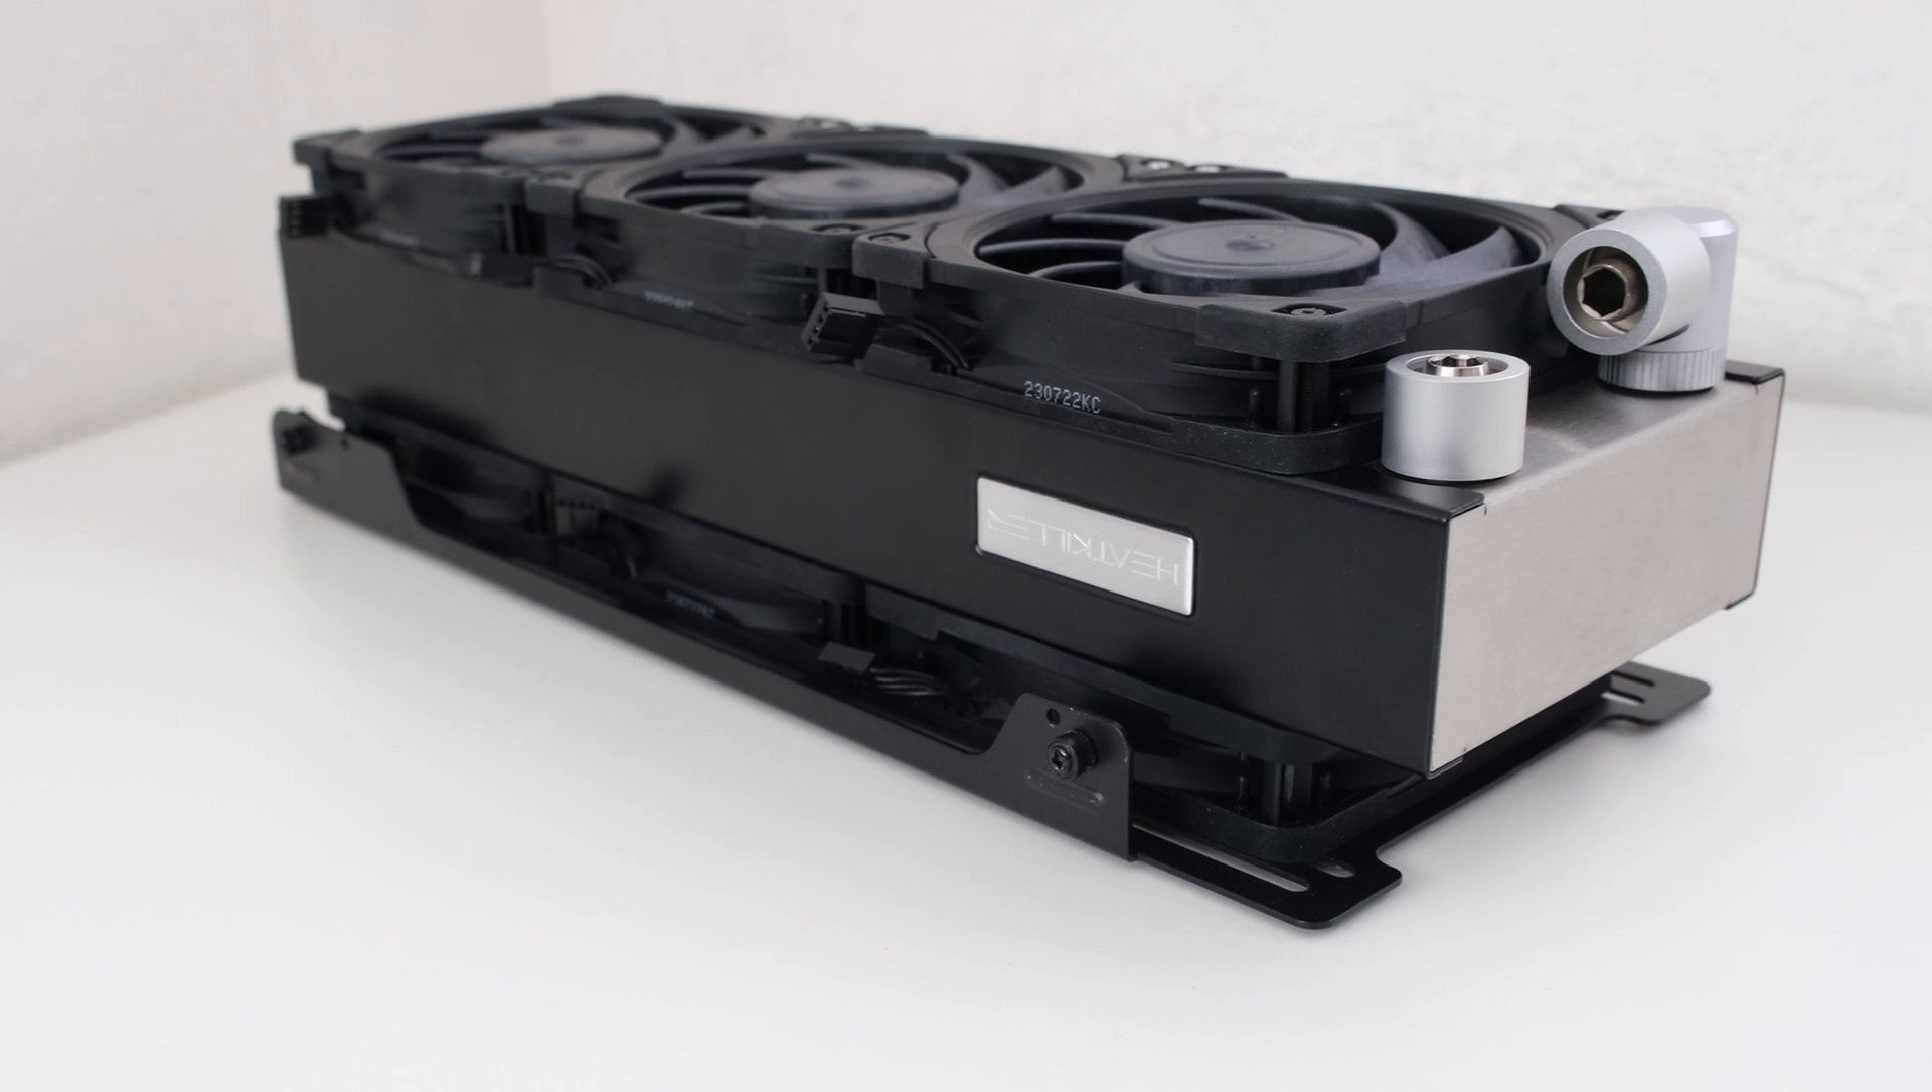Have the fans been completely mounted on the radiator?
Yes.